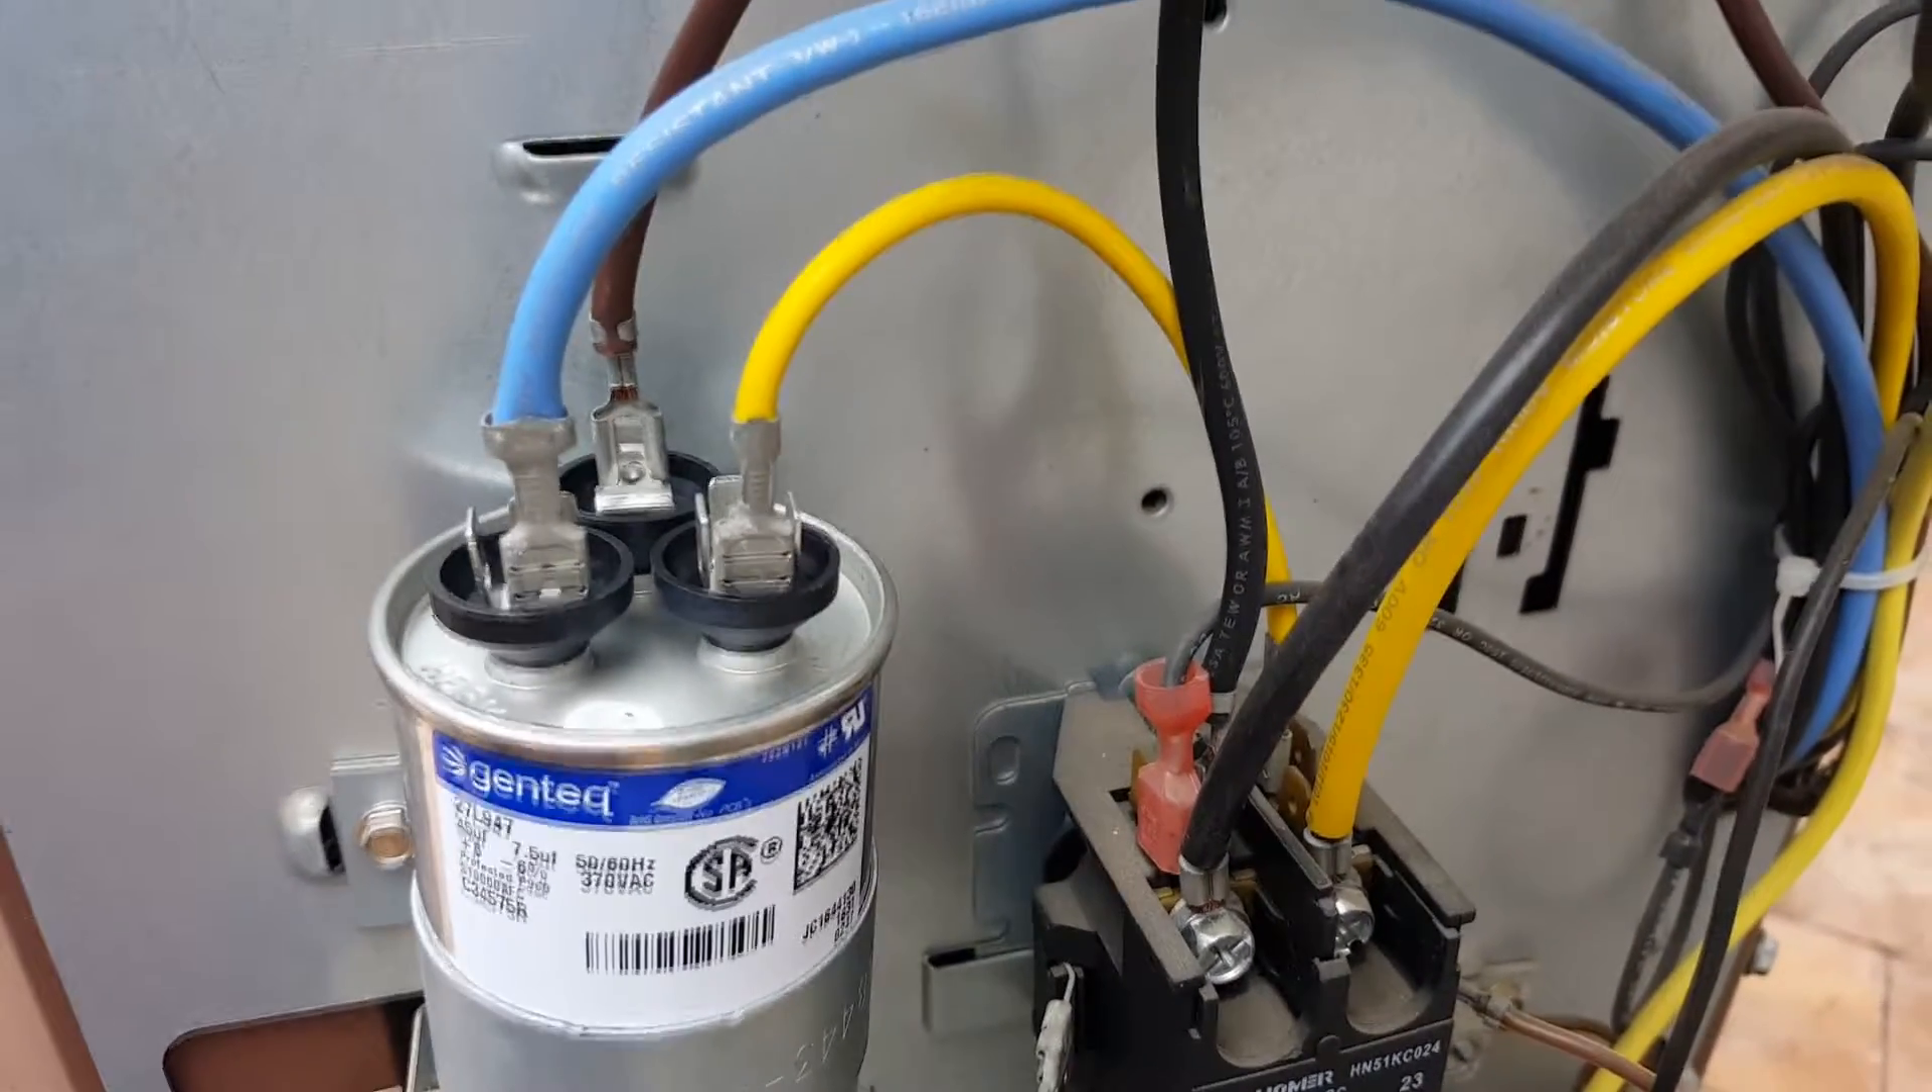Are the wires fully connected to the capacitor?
Yes.